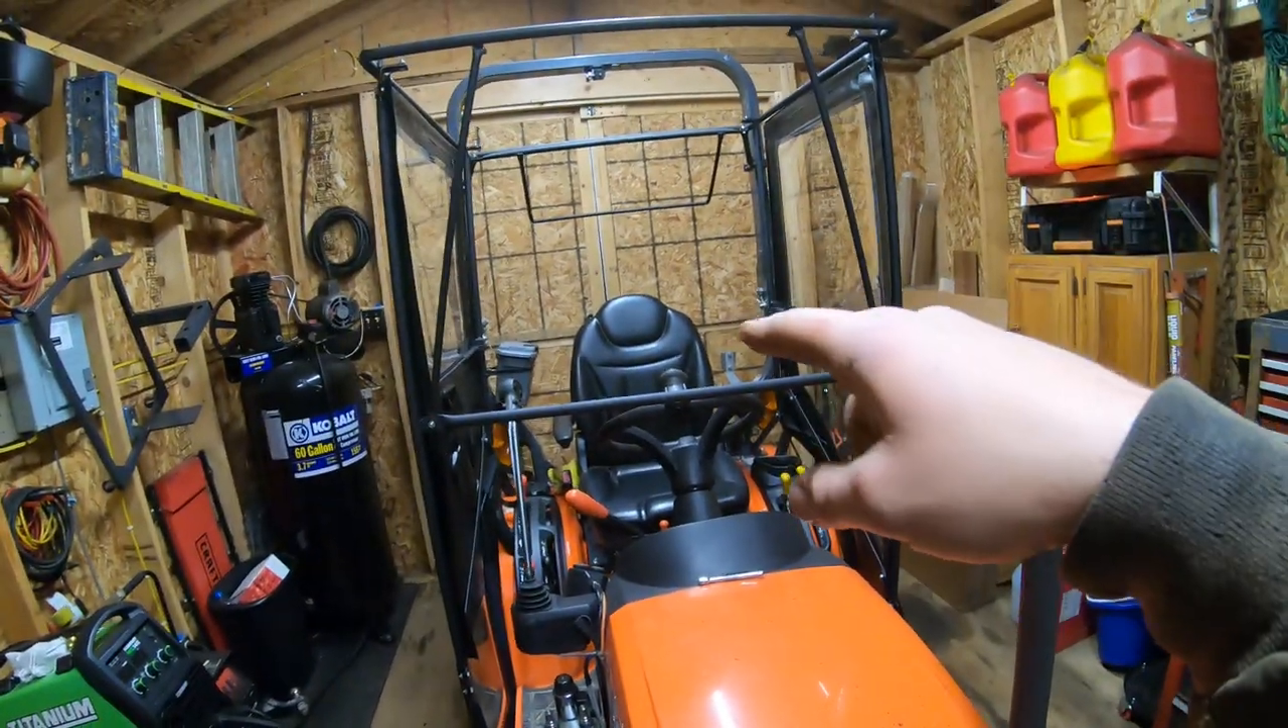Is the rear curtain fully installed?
No.